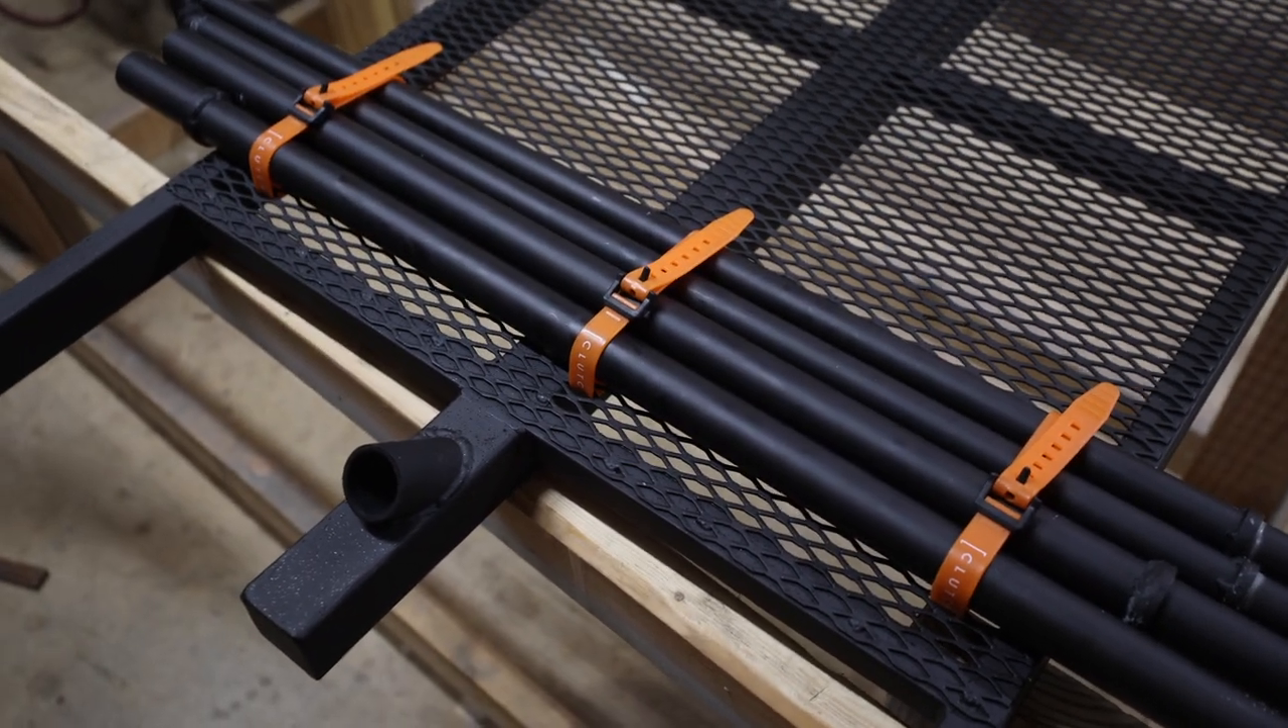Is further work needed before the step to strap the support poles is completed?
No.